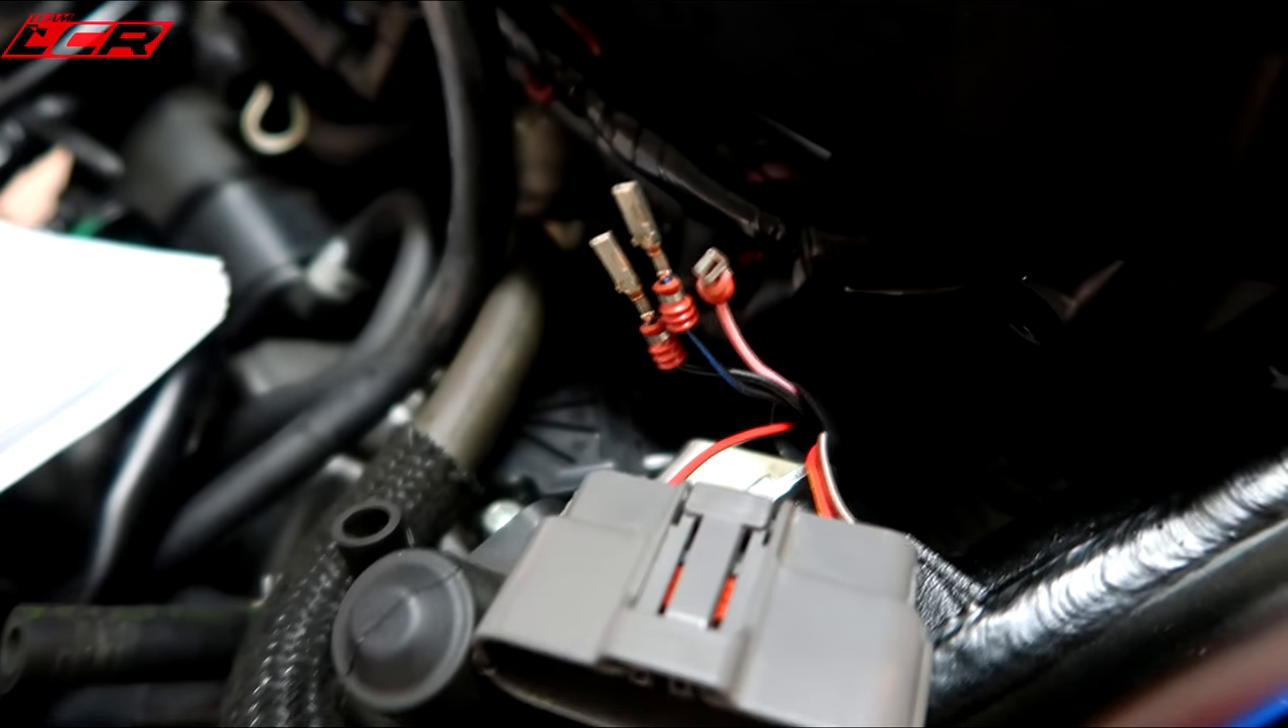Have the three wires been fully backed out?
Yes.